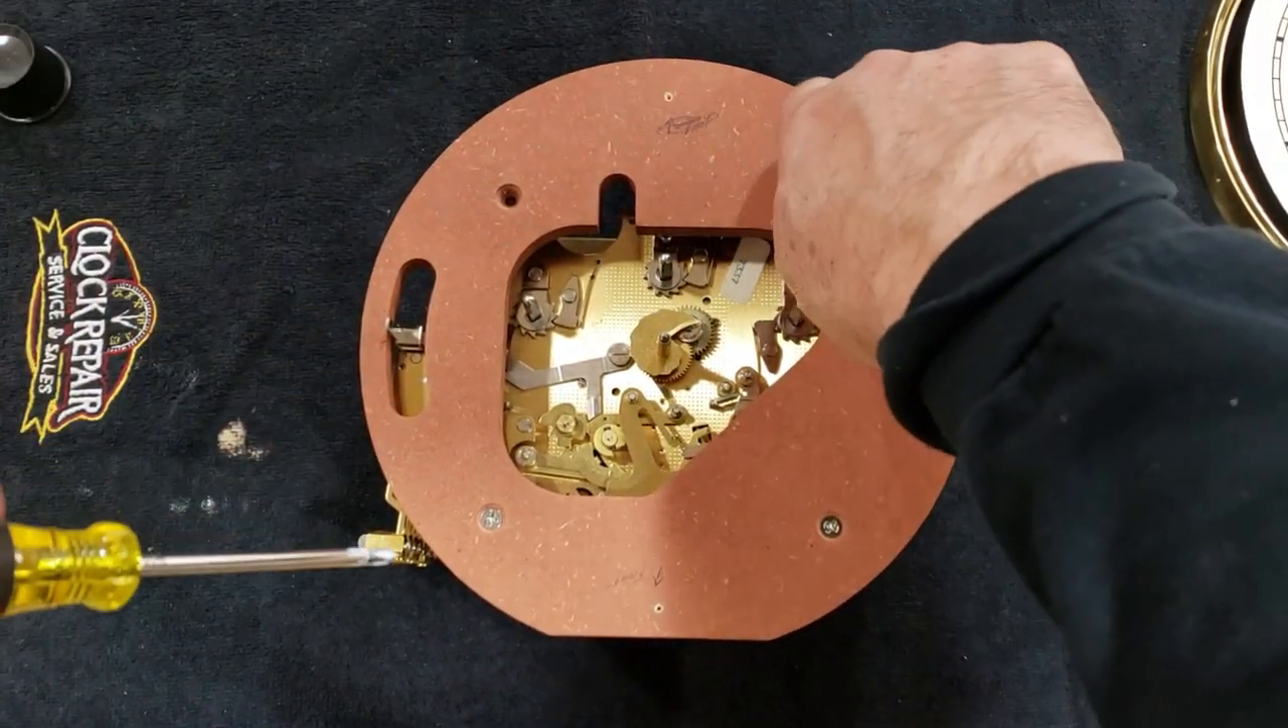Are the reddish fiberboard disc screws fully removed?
No.